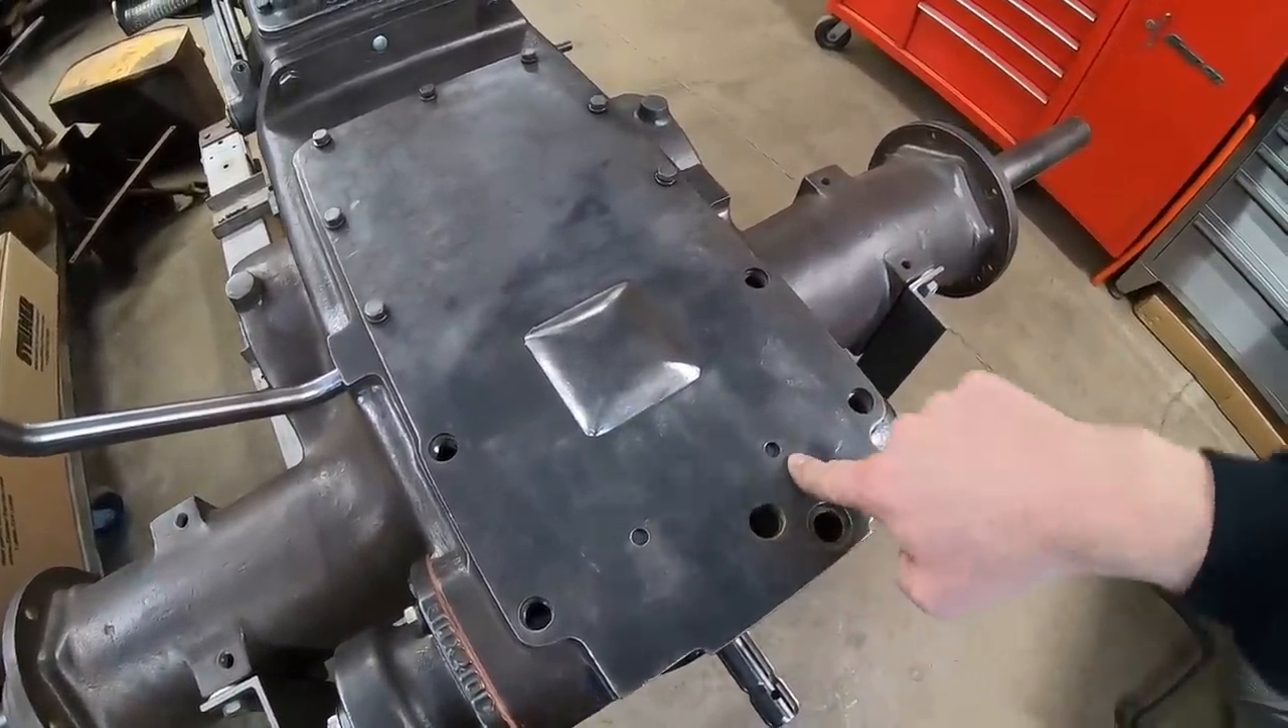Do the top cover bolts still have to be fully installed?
Yes.